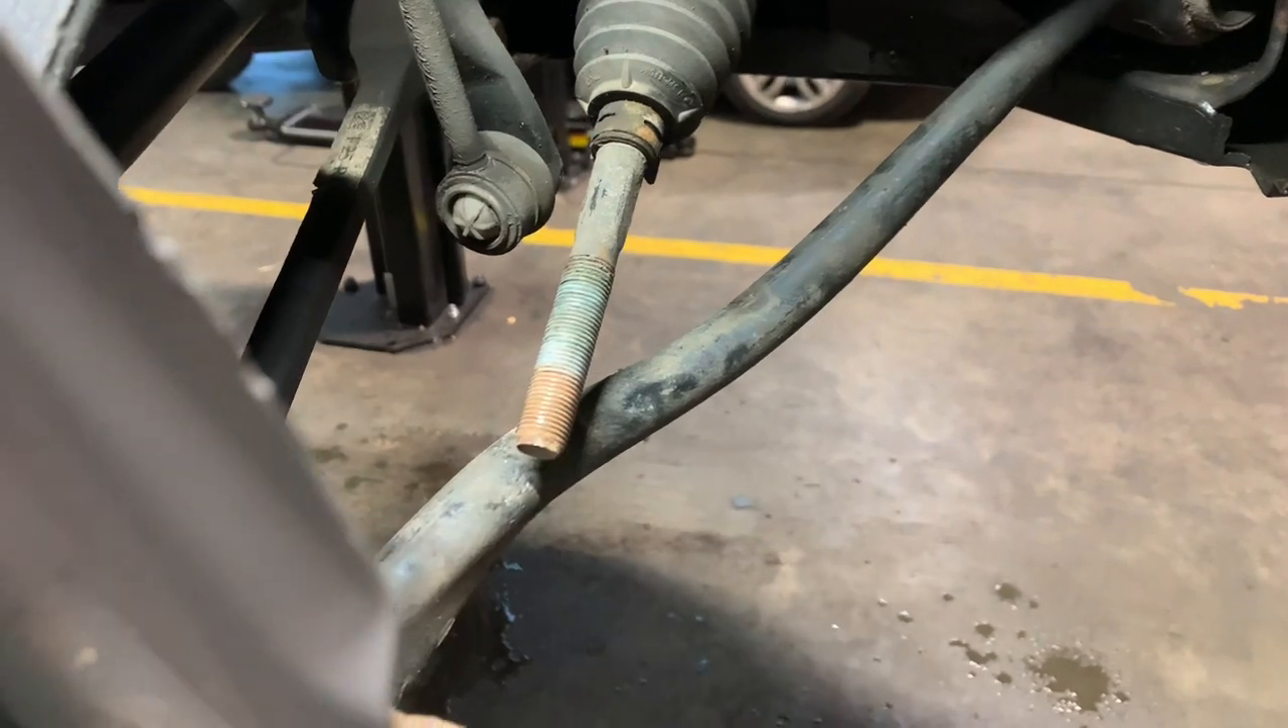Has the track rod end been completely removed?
Yes.